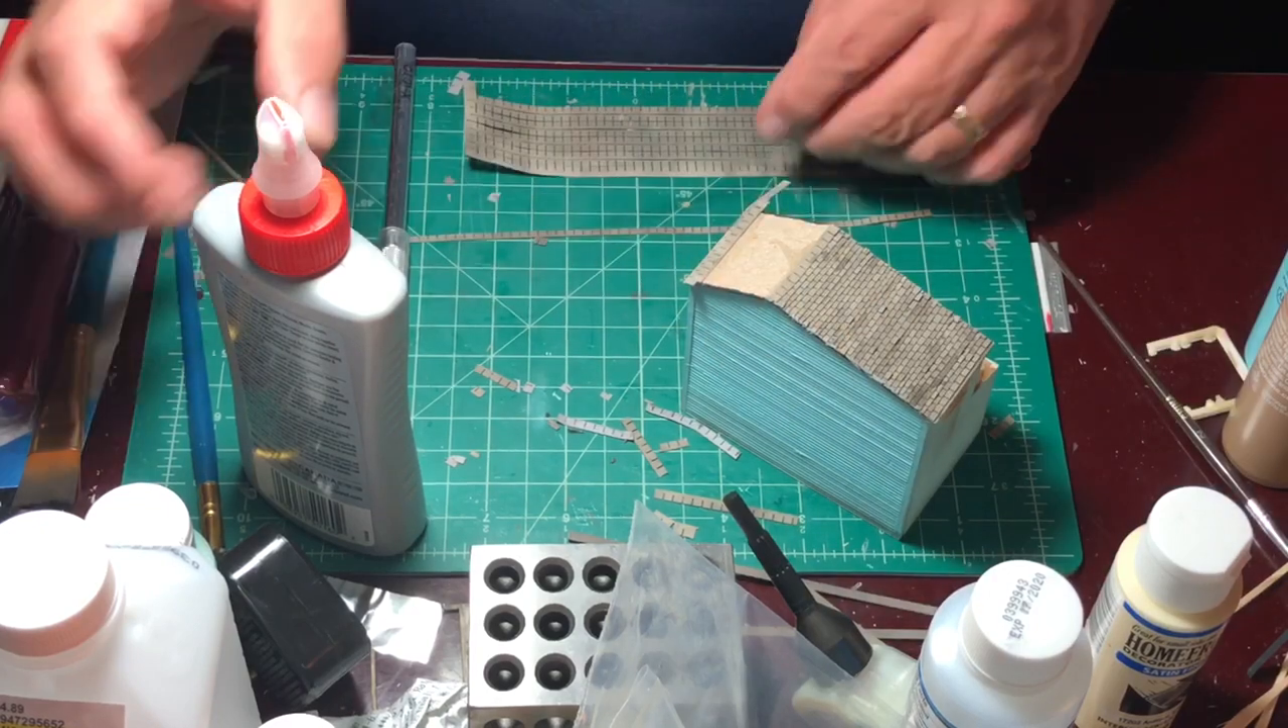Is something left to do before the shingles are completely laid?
Yes.